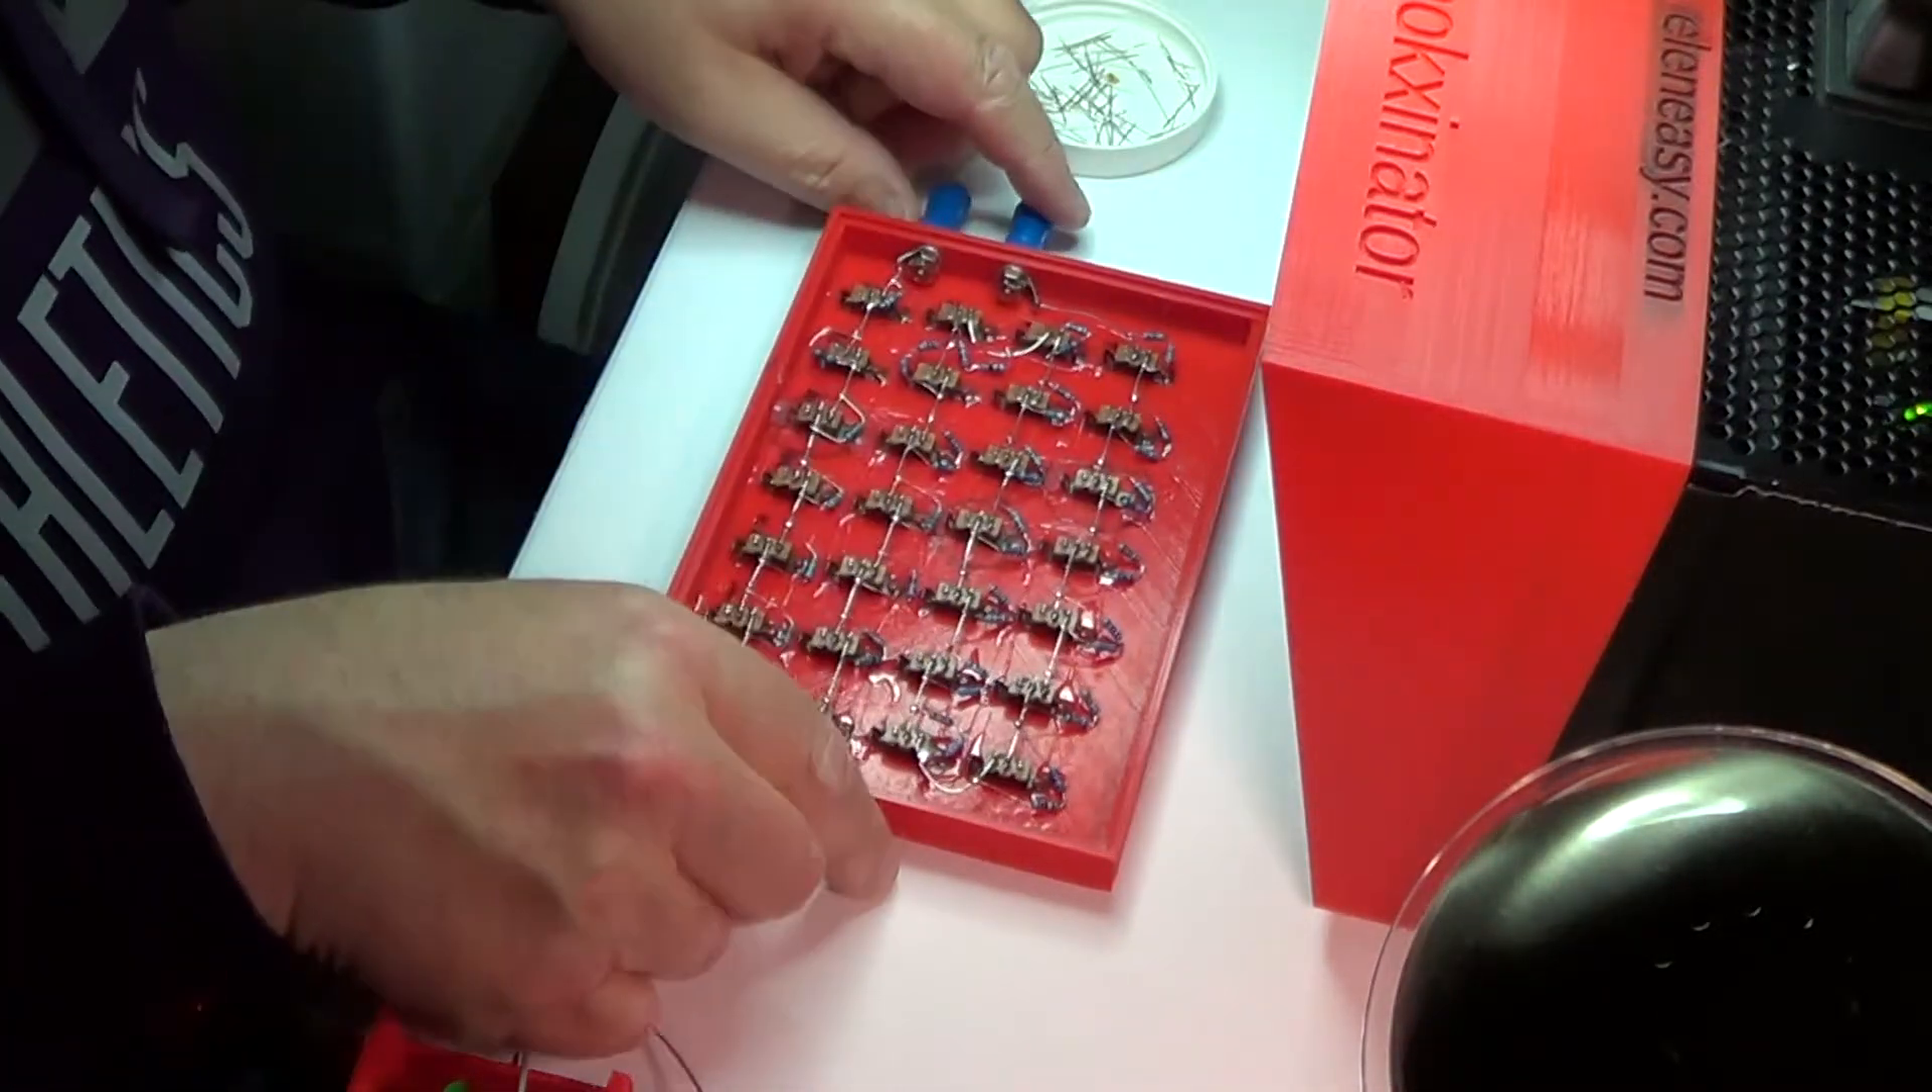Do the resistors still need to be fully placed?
No.